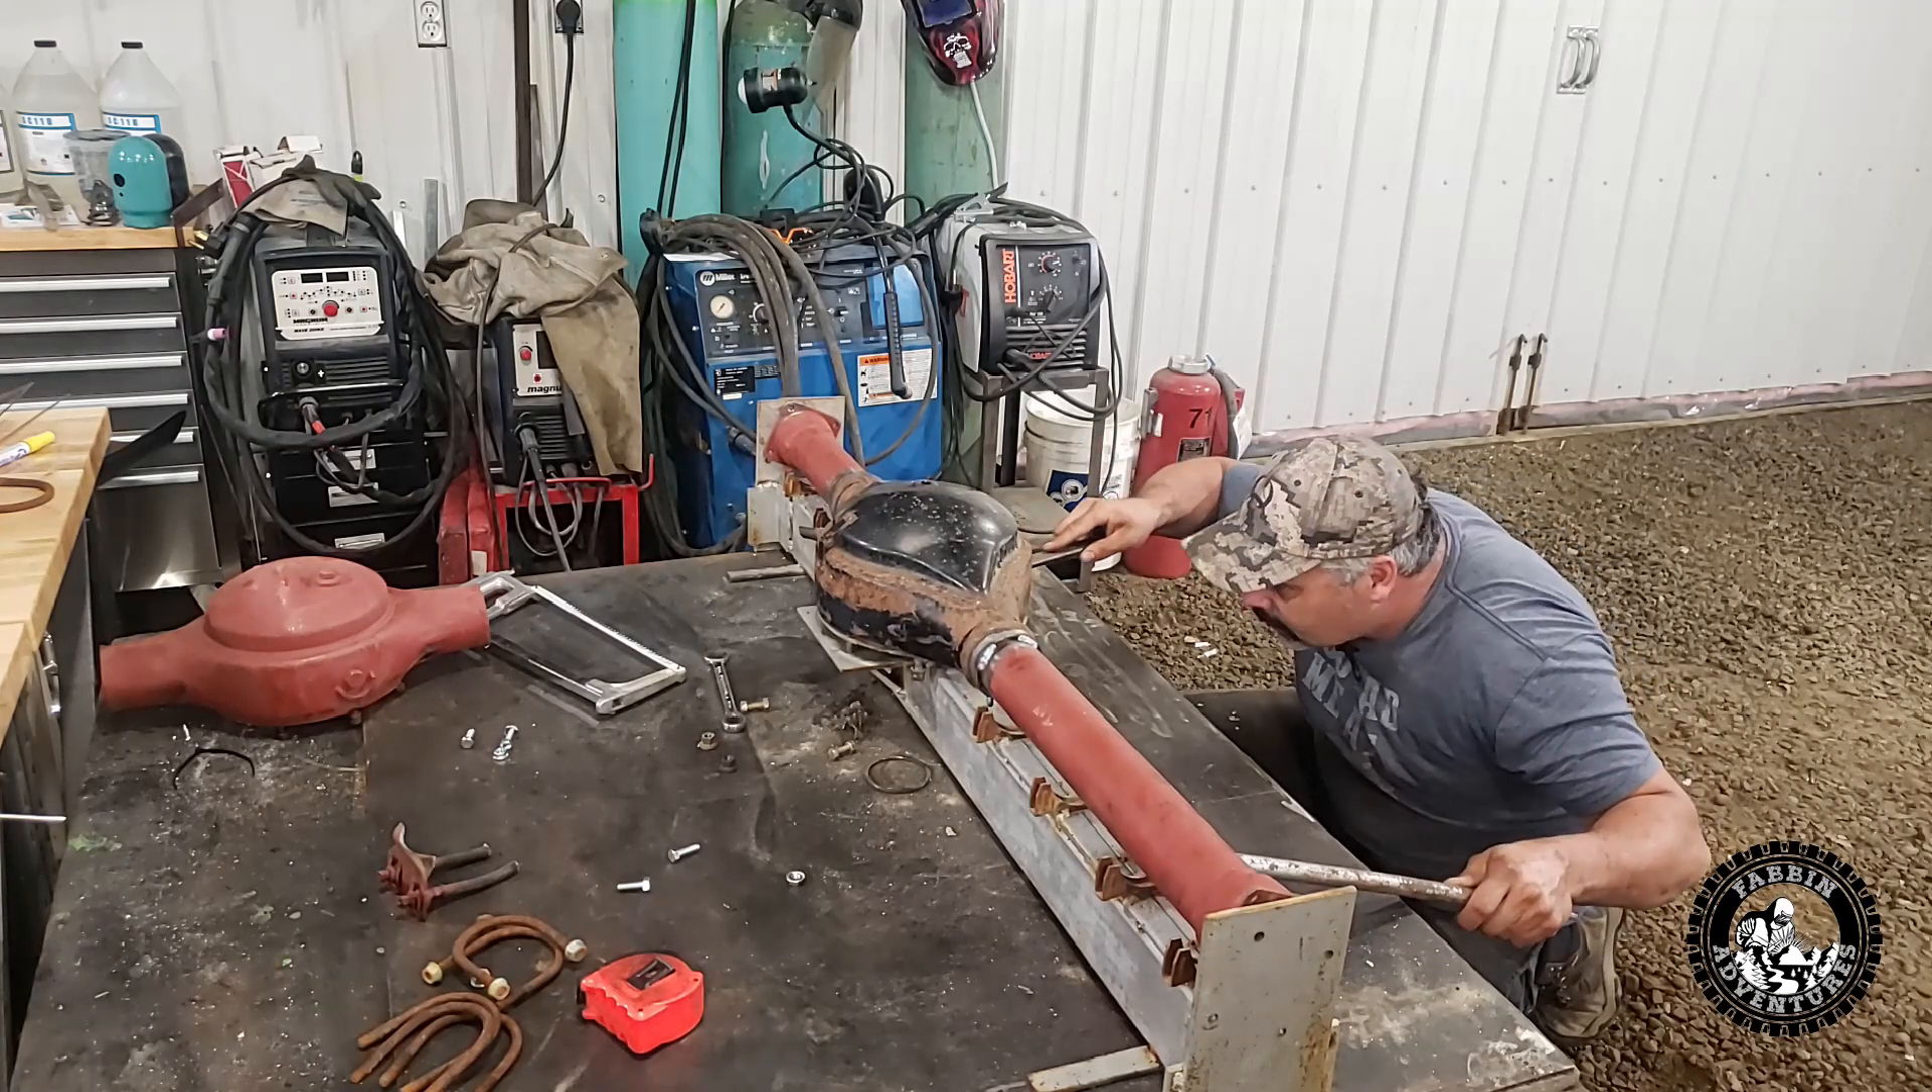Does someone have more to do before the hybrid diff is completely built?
Yes.